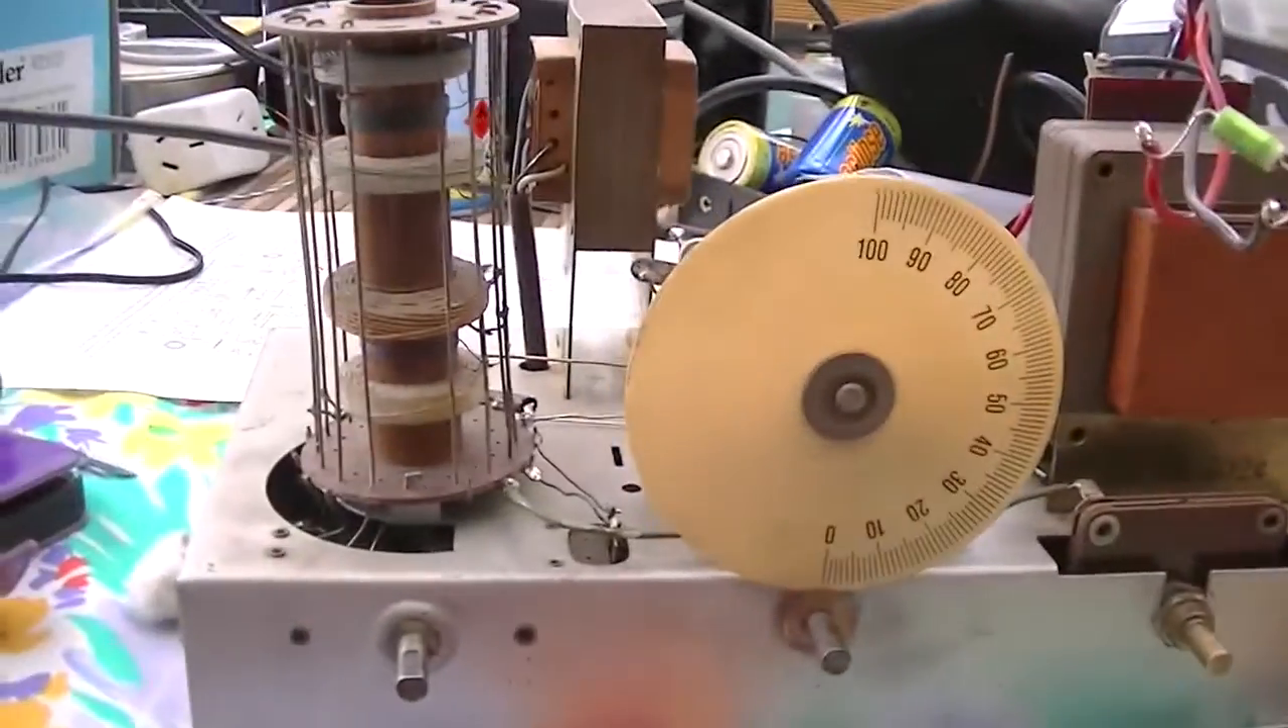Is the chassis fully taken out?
Yes.